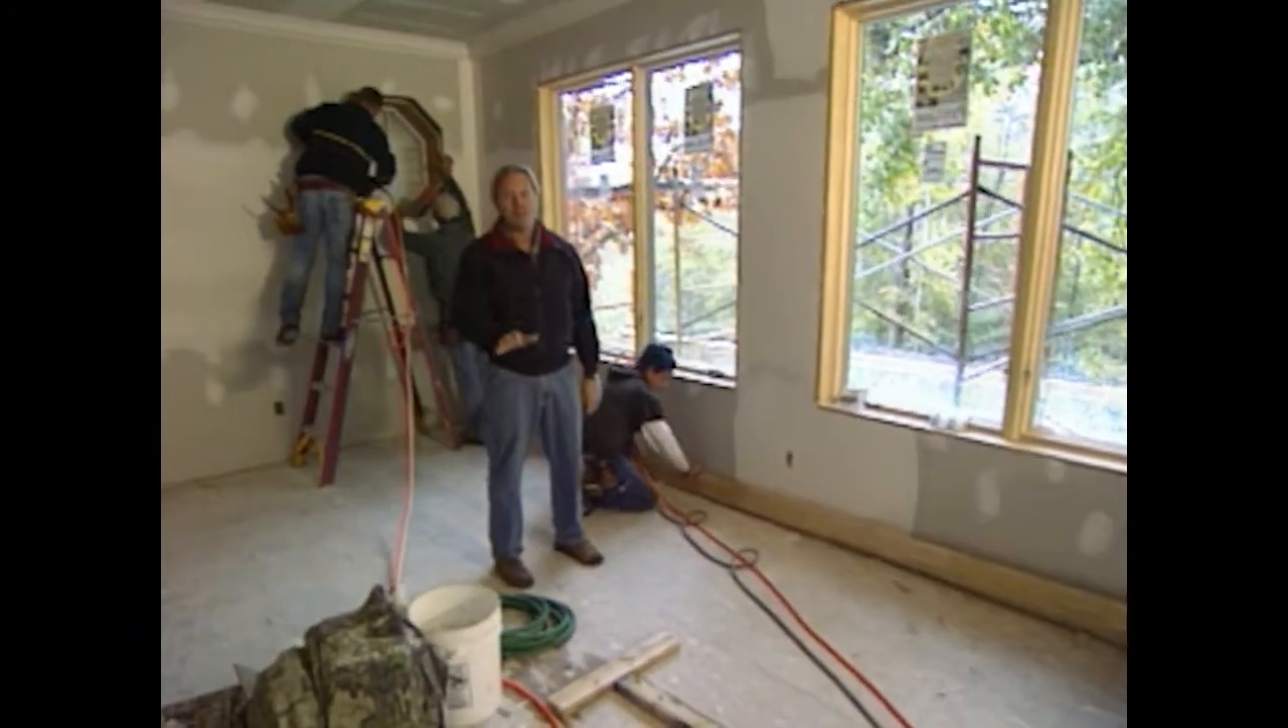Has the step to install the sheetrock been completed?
Yes.